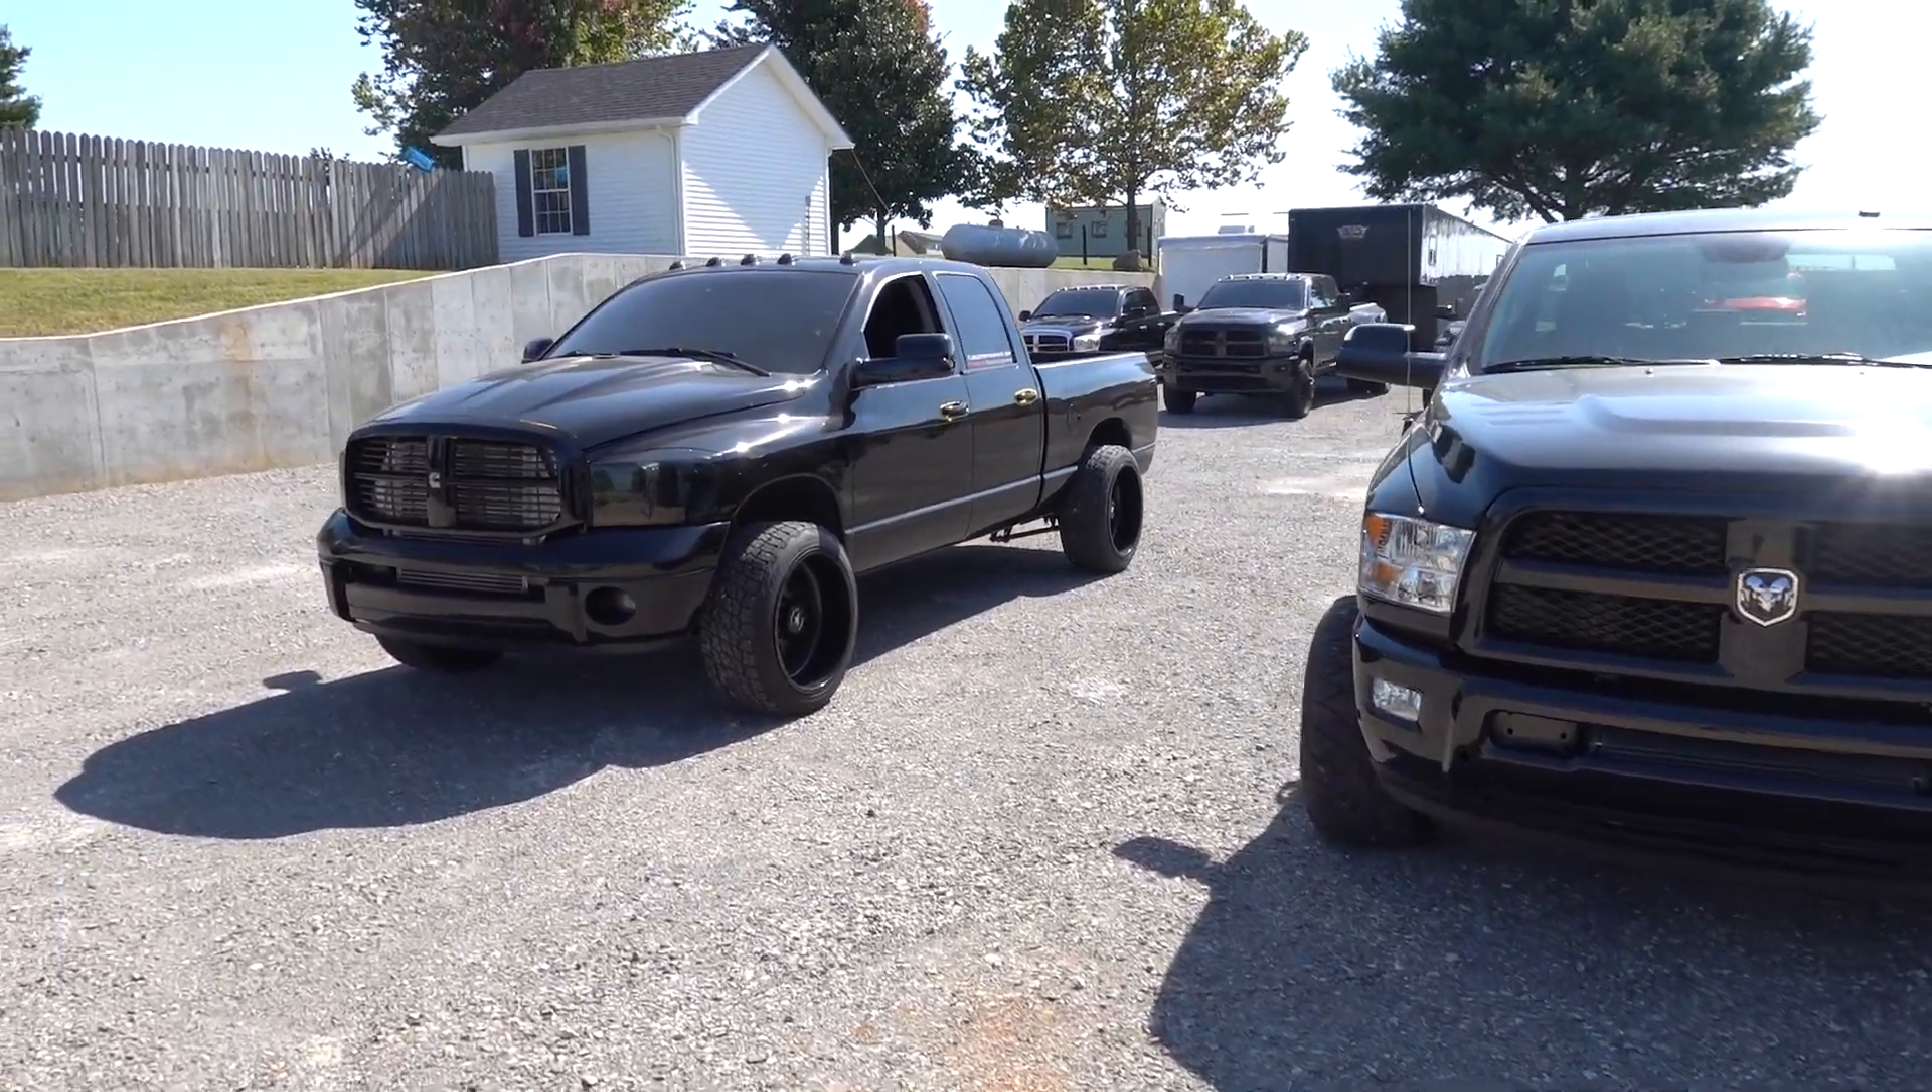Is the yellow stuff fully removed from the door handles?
No.